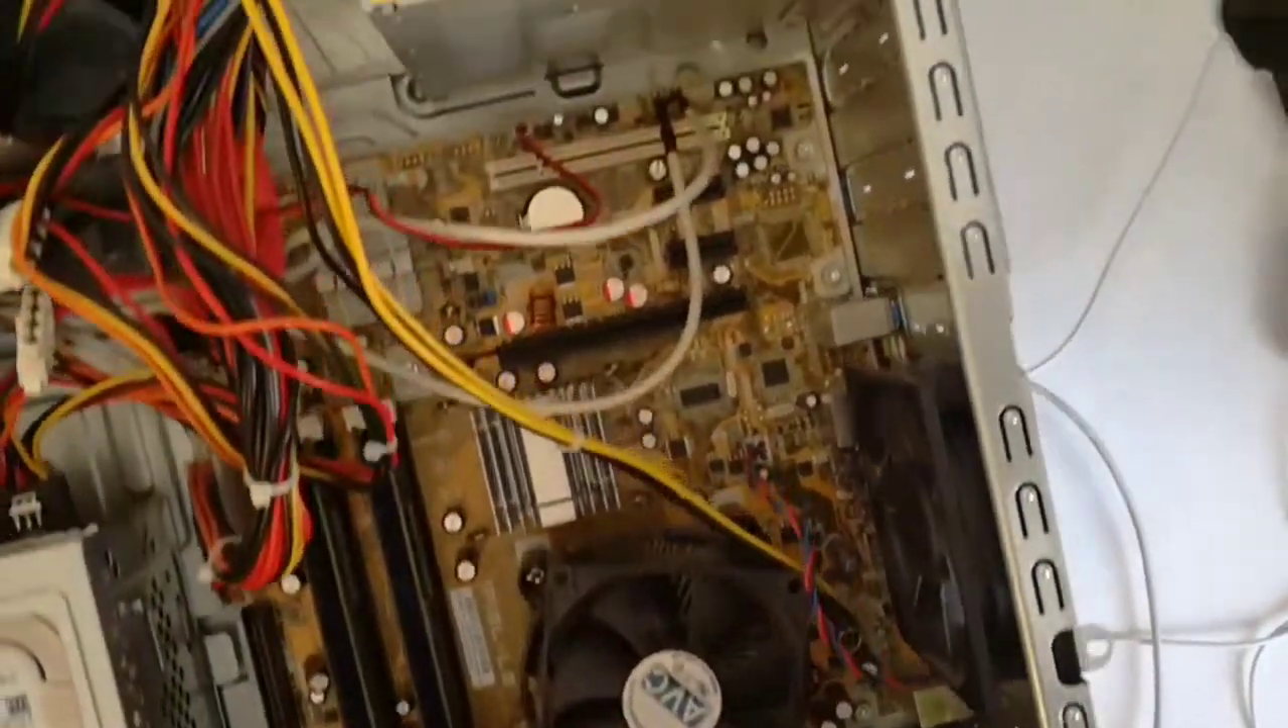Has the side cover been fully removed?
Yes.